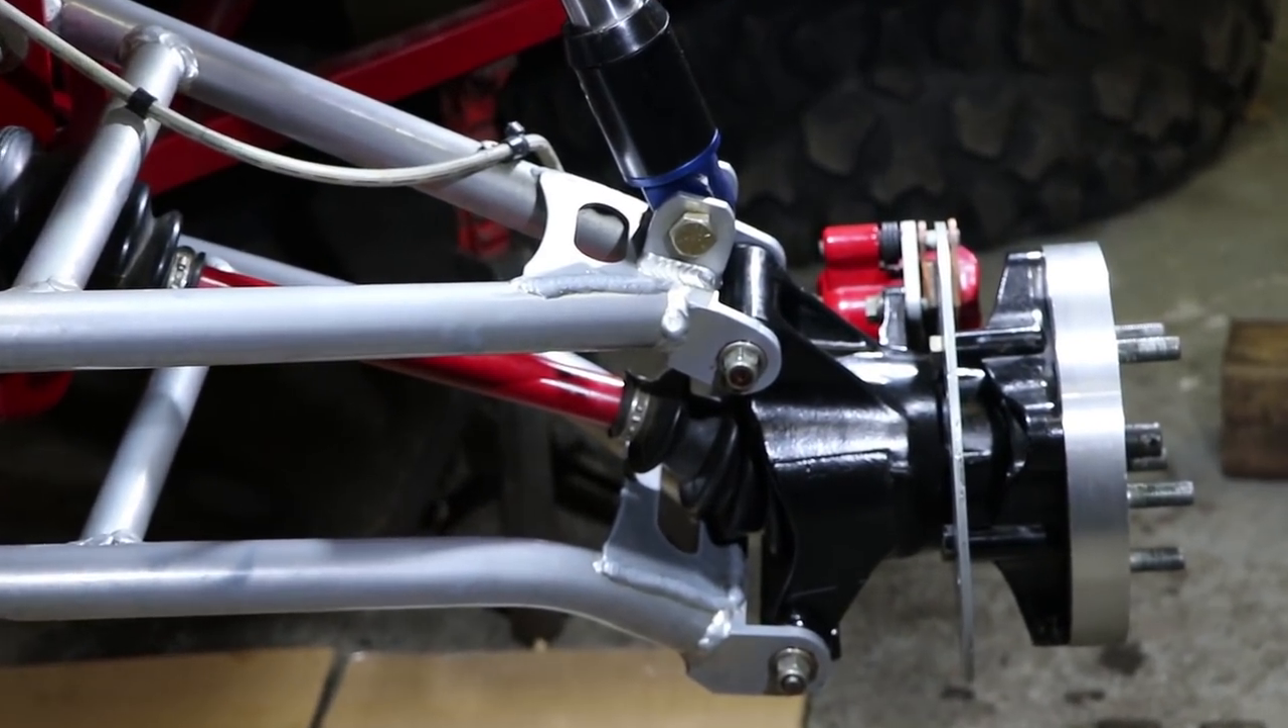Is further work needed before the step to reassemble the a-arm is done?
No.